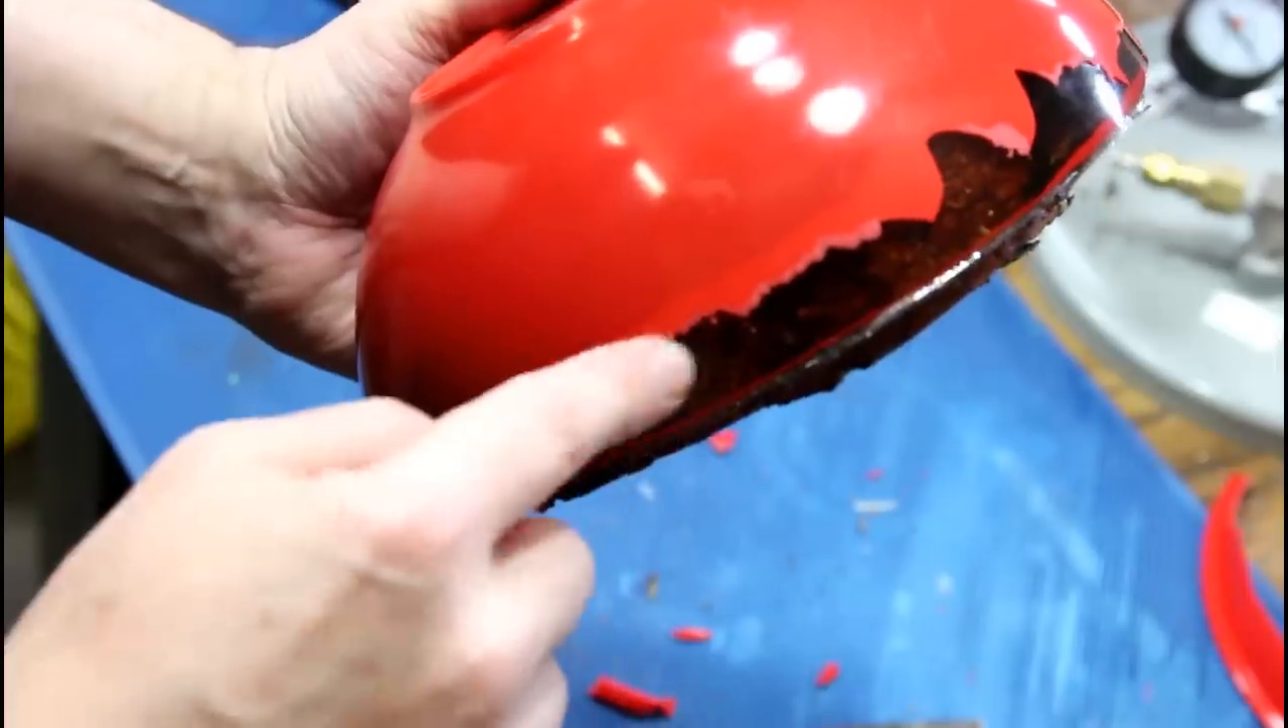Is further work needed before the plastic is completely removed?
Yes.